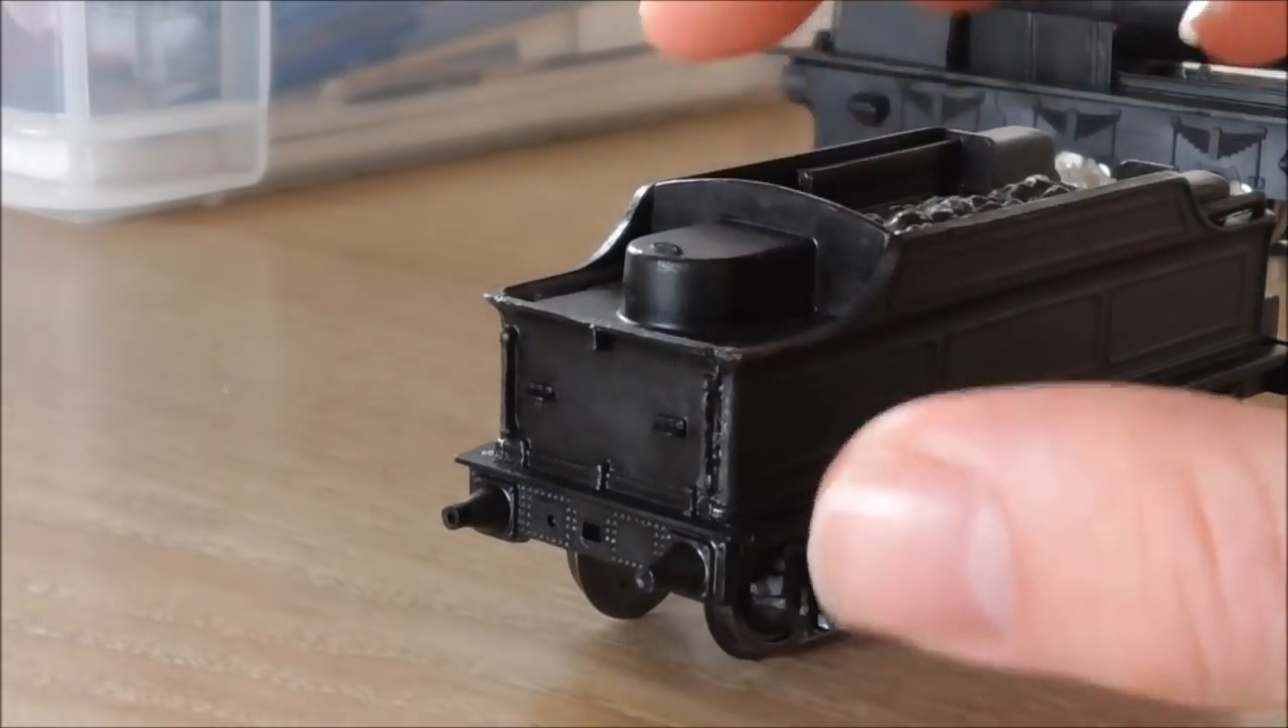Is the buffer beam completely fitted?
Yes.